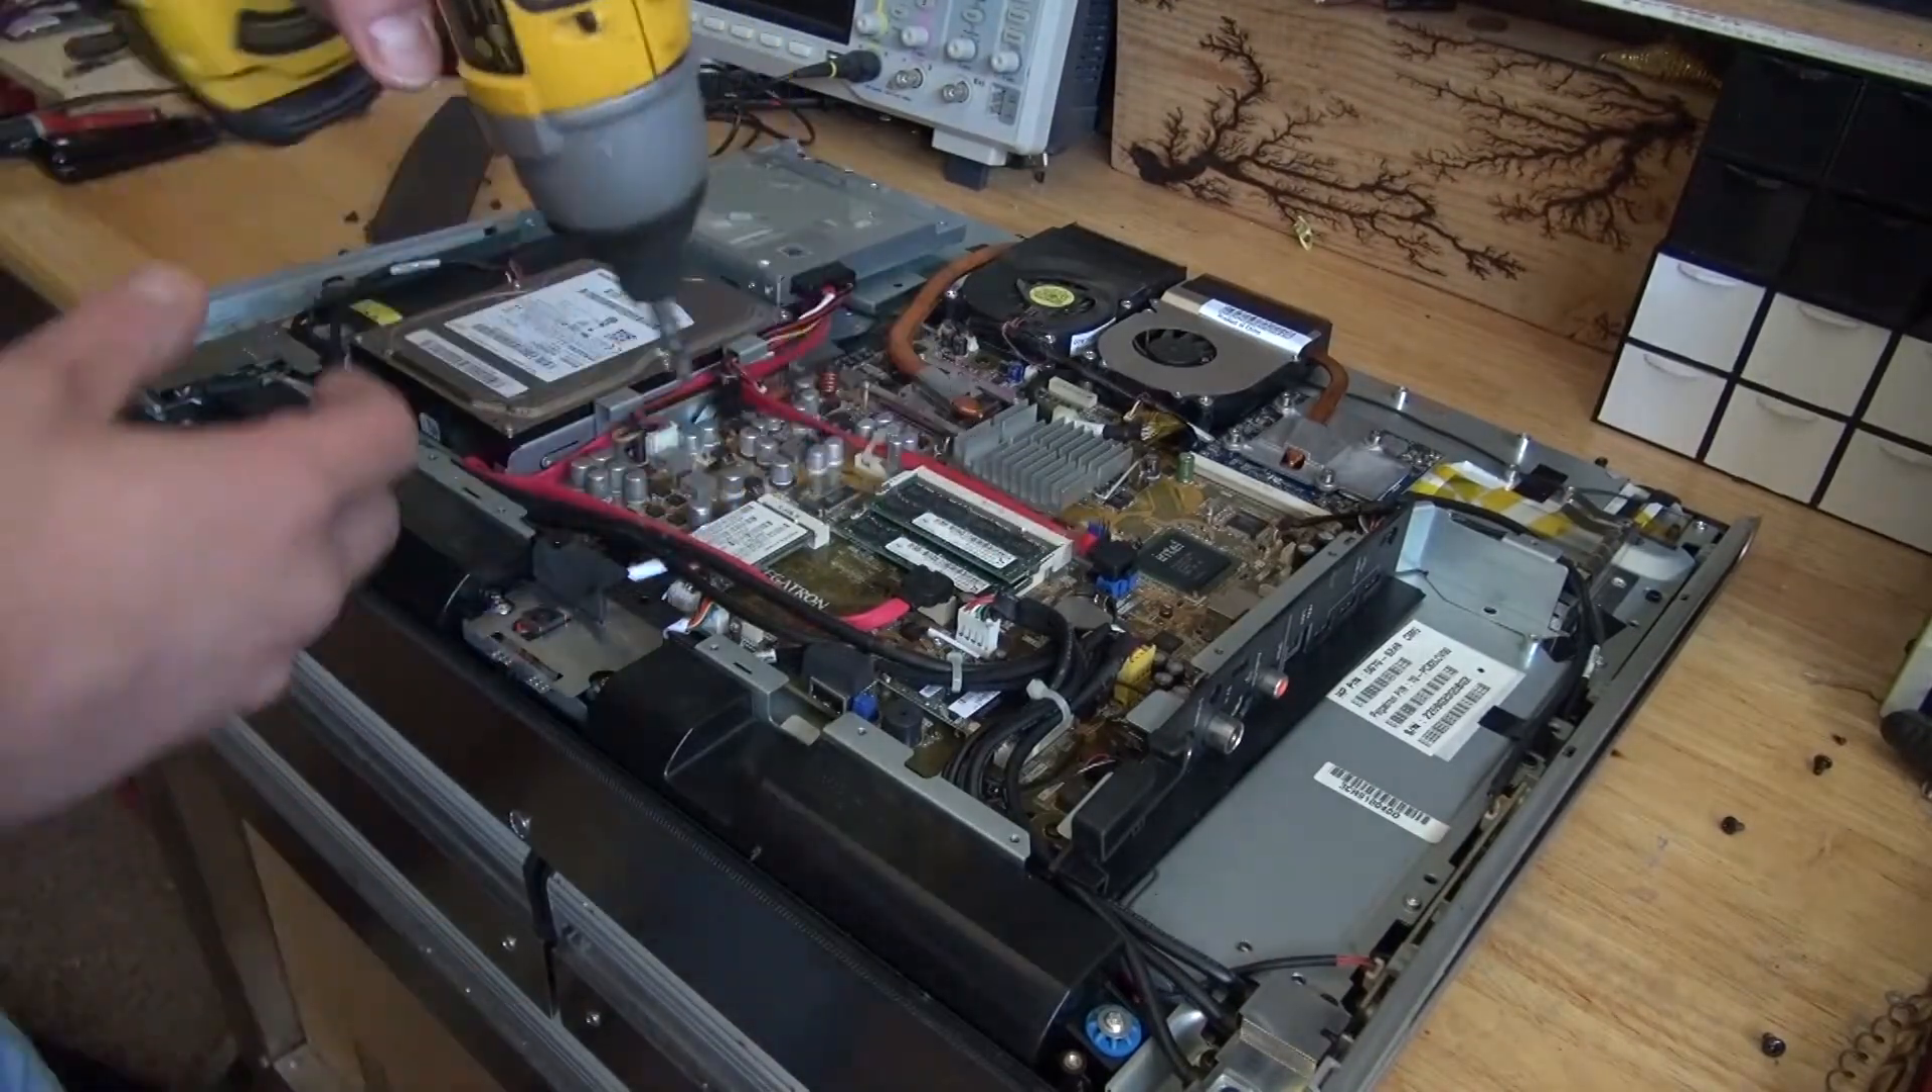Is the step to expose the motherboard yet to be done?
No.